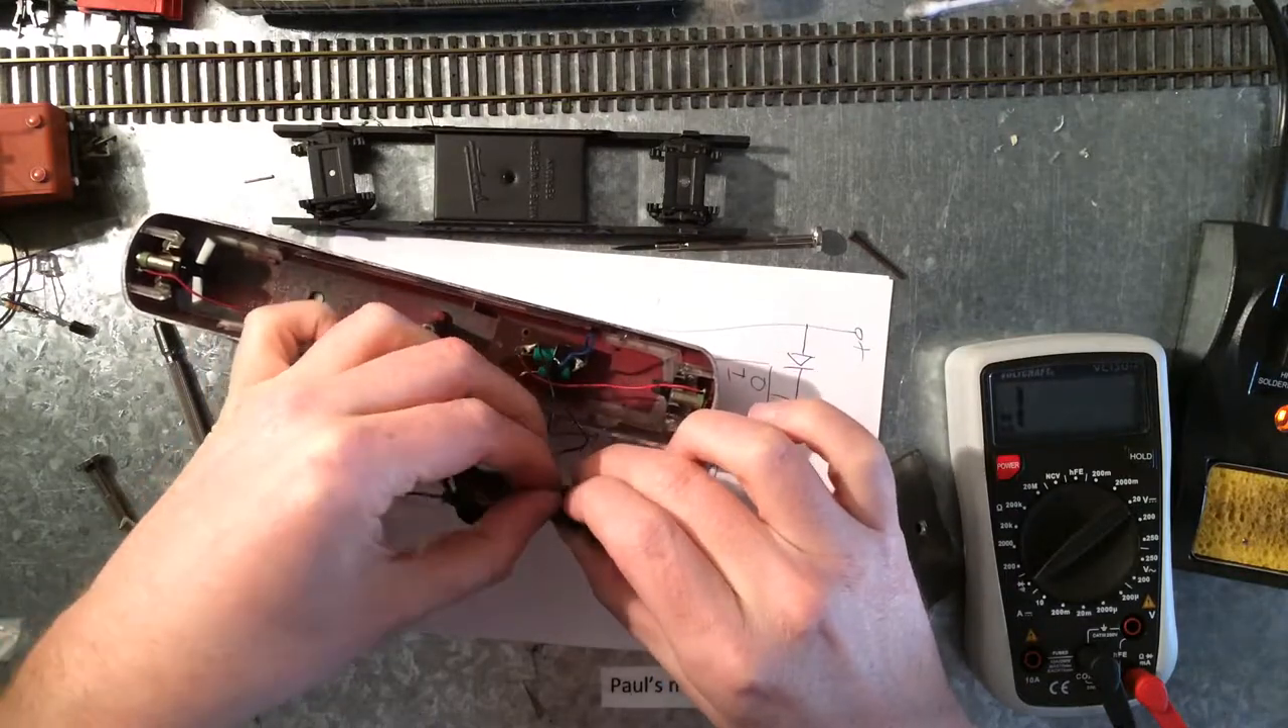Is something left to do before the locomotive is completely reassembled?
Yes.